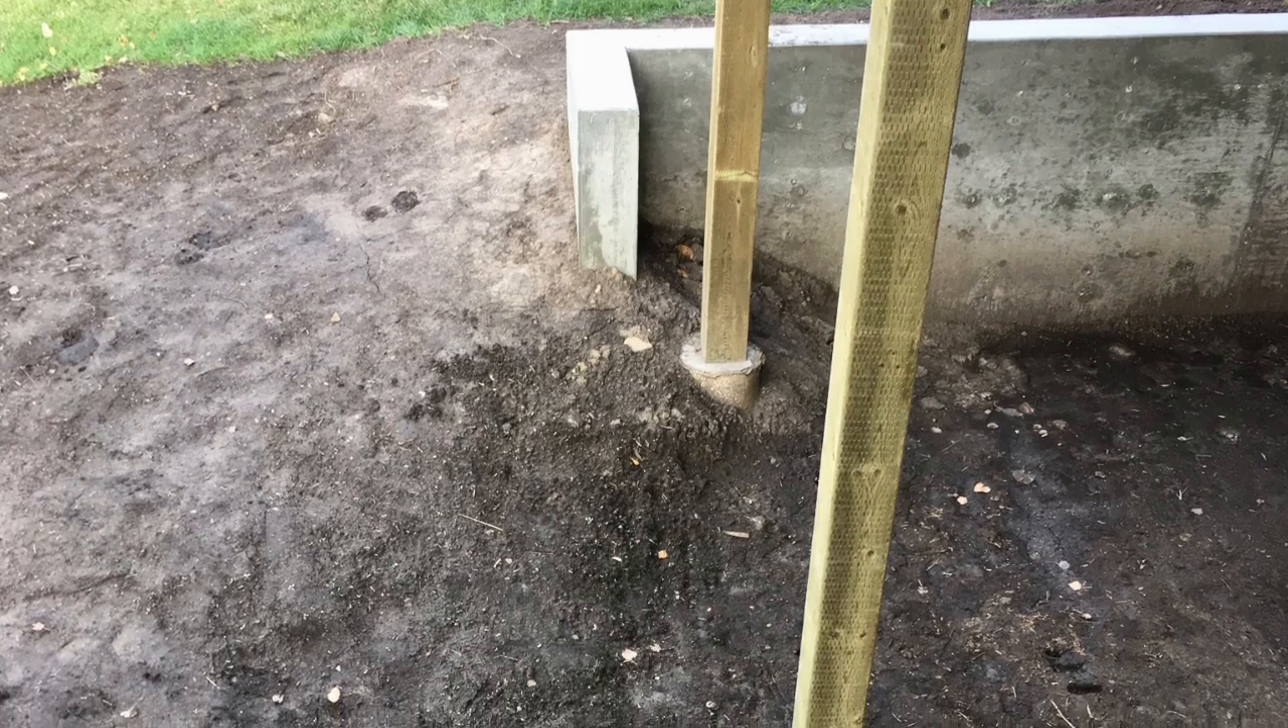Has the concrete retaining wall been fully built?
Yes.